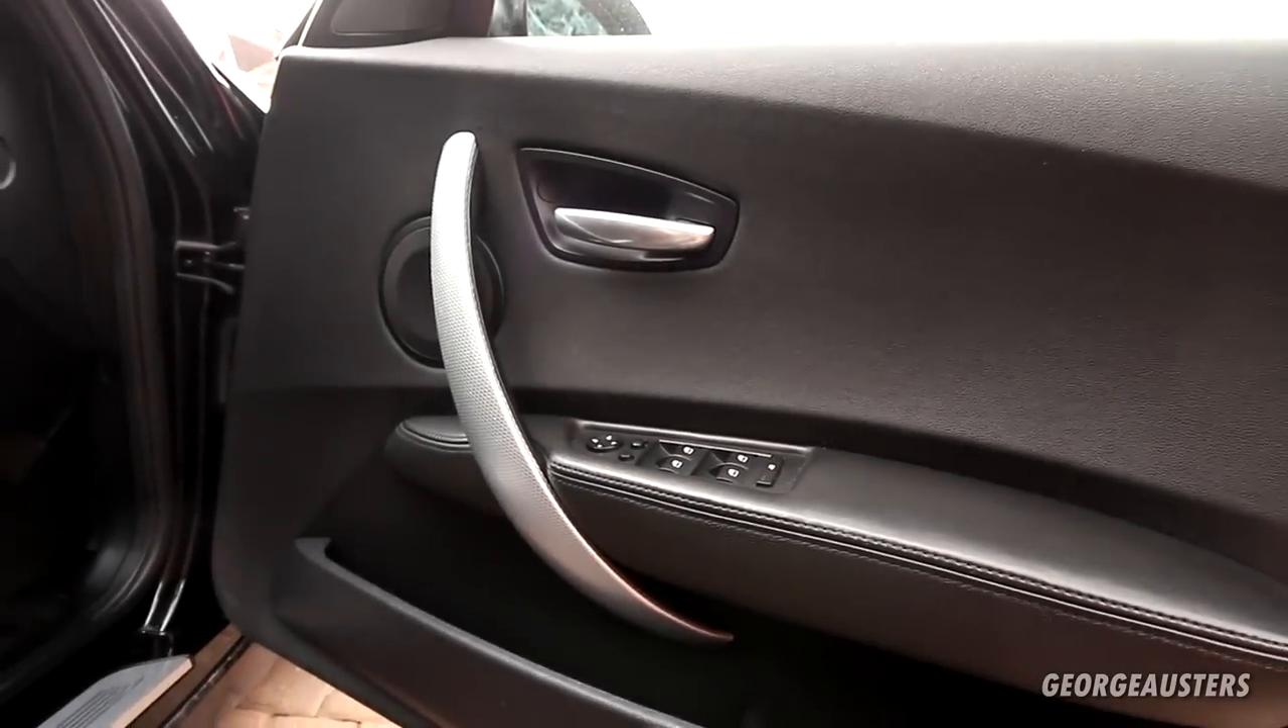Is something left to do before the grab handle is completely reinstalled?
No.